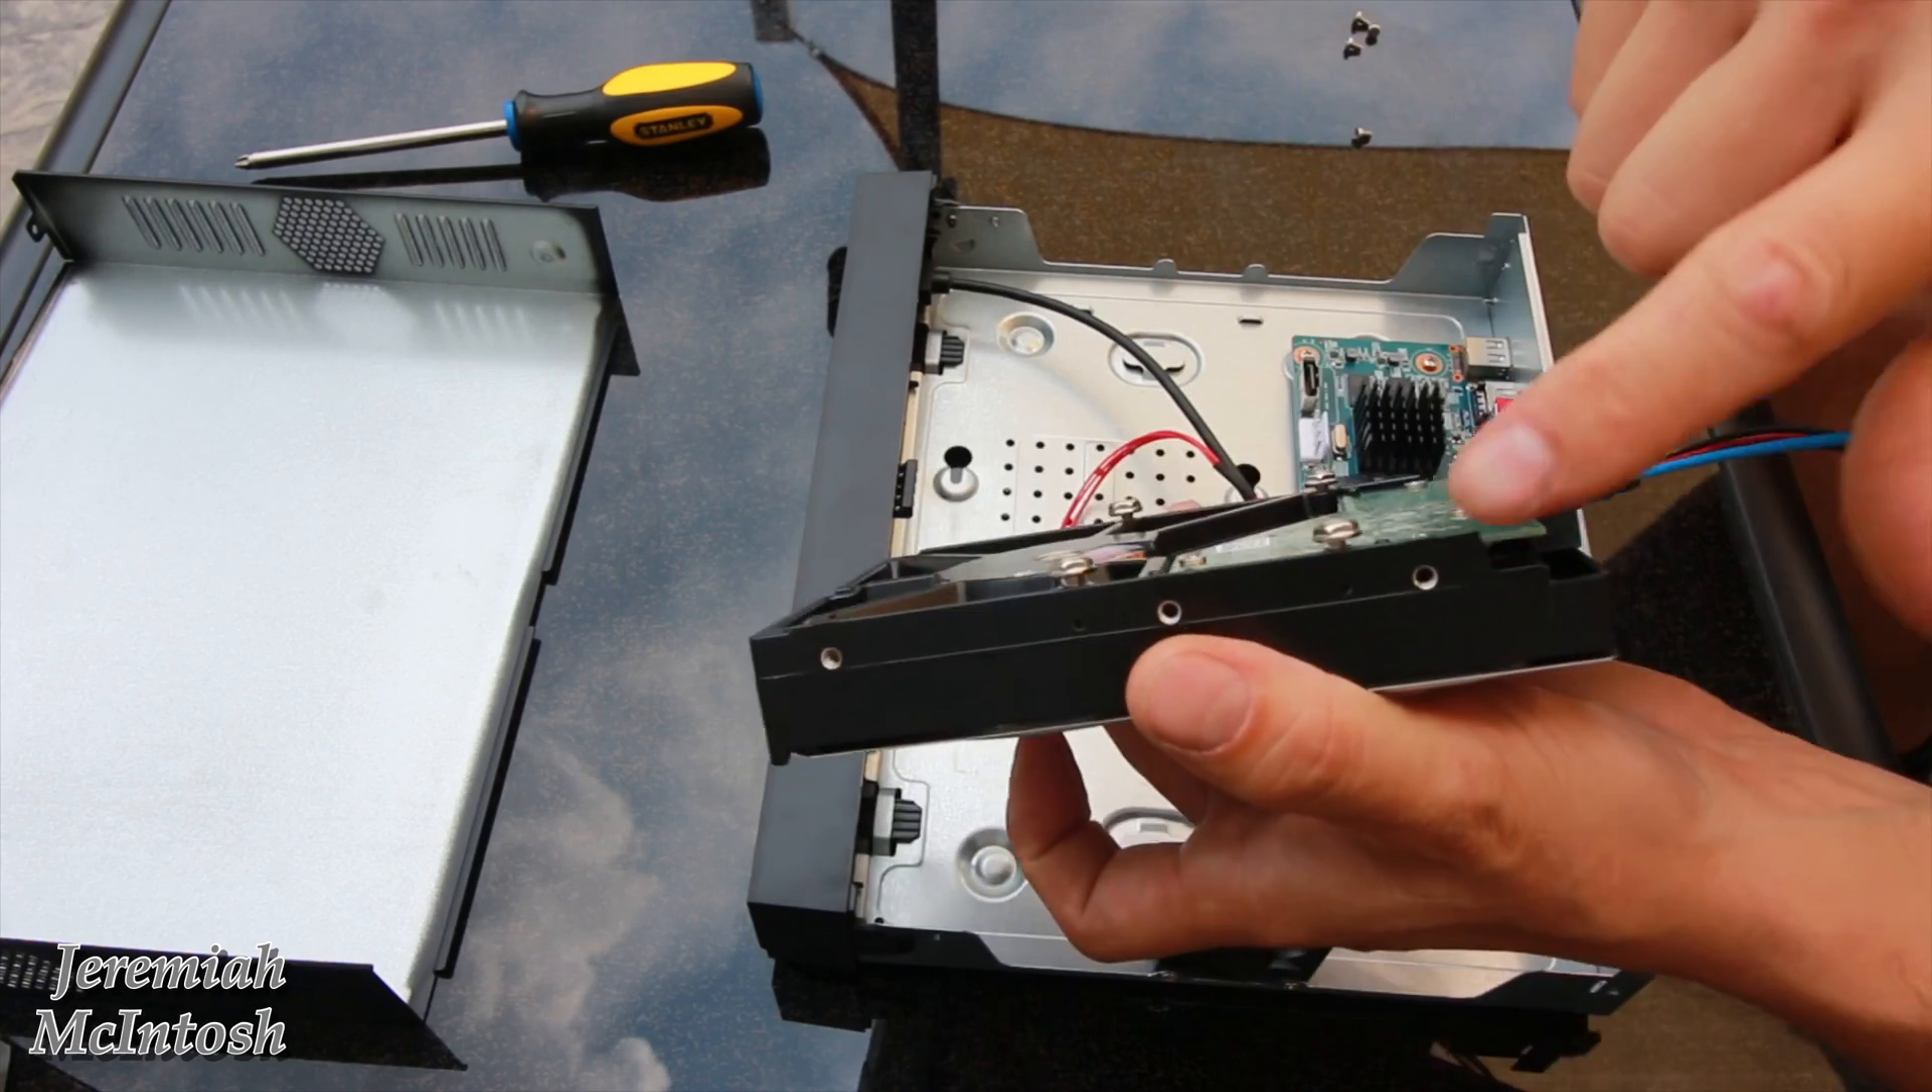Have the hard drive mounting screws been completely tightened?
No.